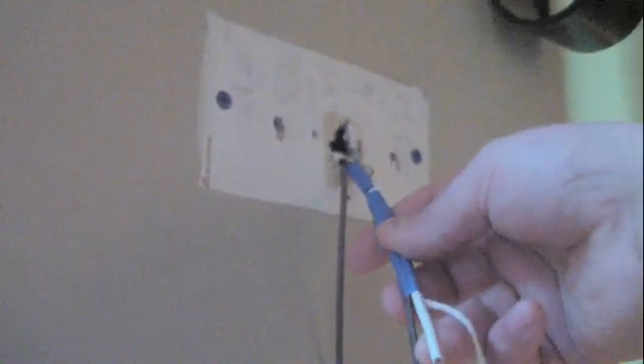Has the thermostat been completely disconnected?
Yes.